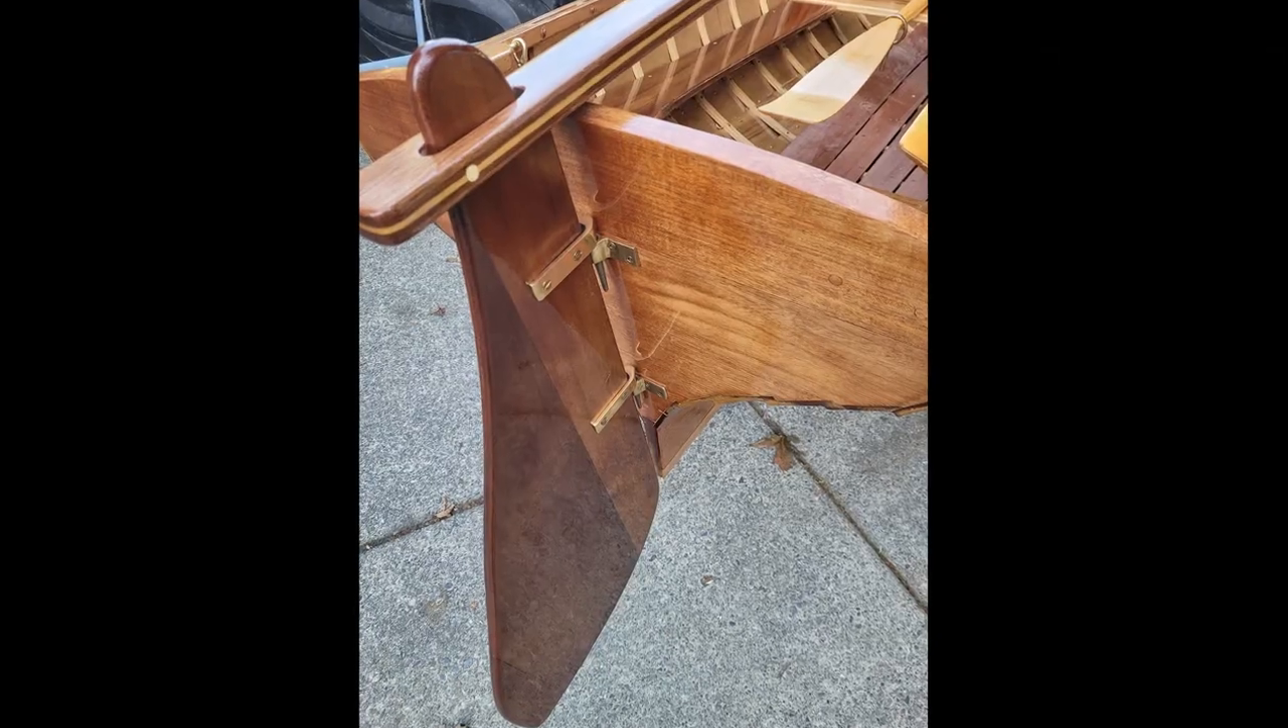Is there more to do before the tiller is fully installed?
No.